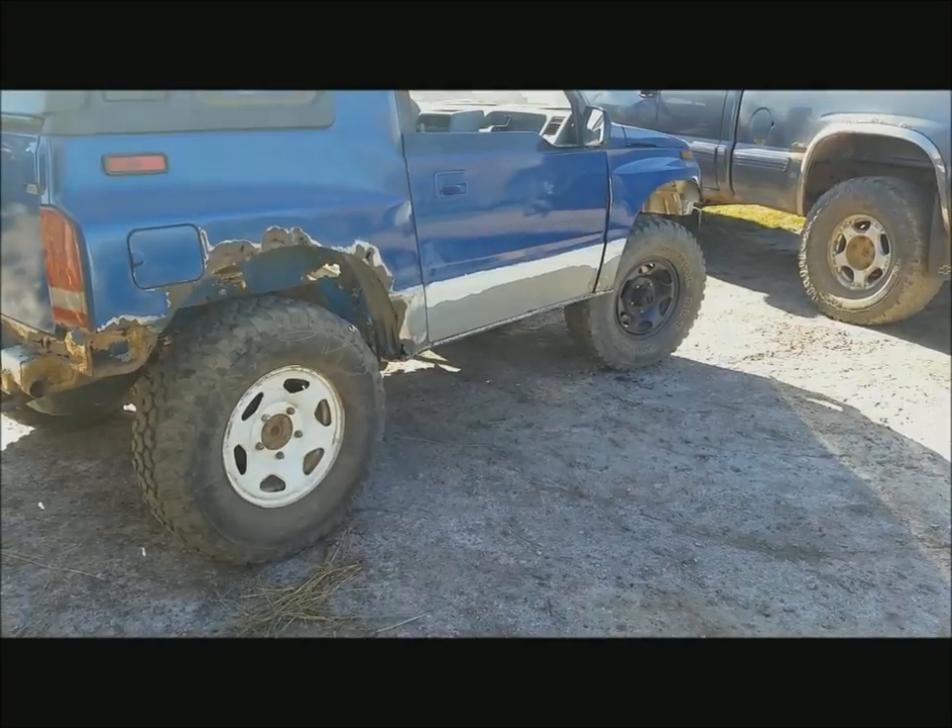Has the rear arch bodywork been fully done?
No.